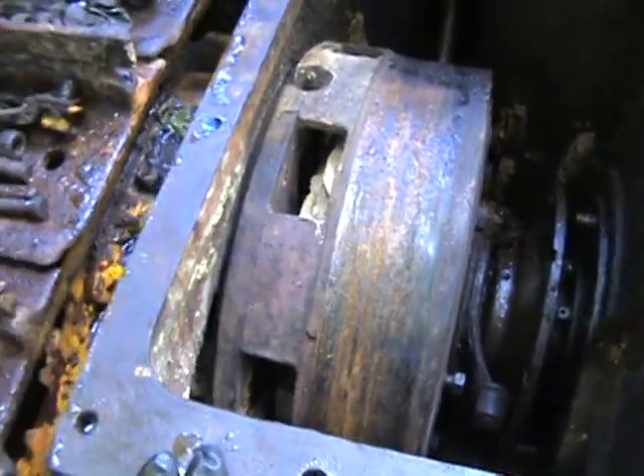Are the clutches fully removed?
No.